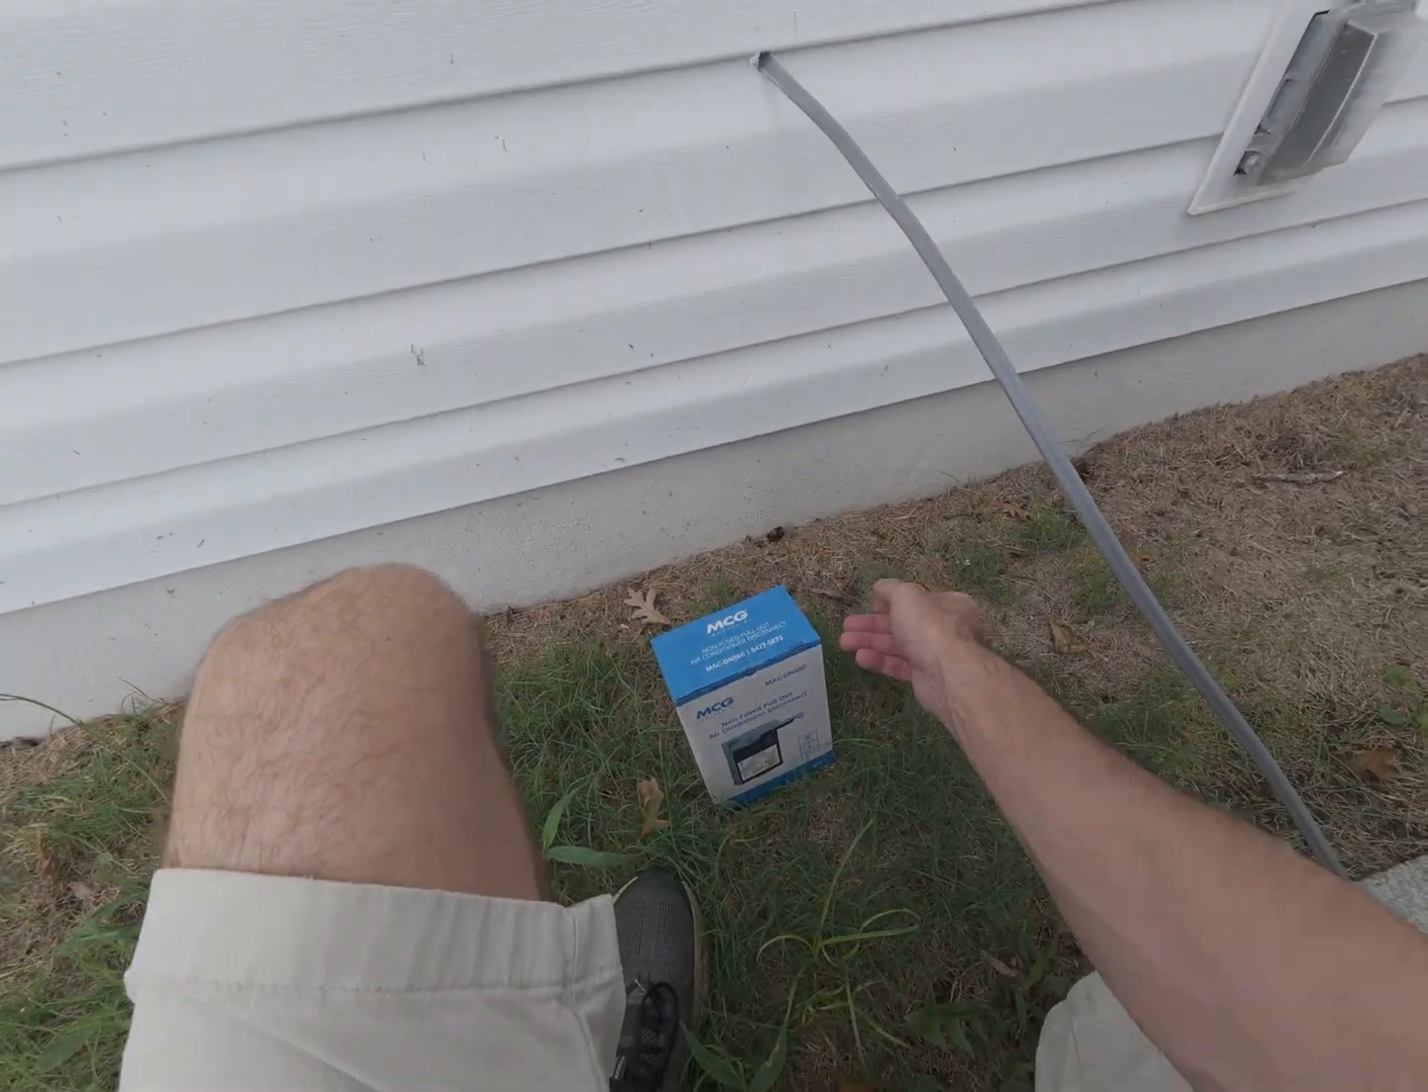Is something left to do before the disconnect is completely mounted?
Yes.